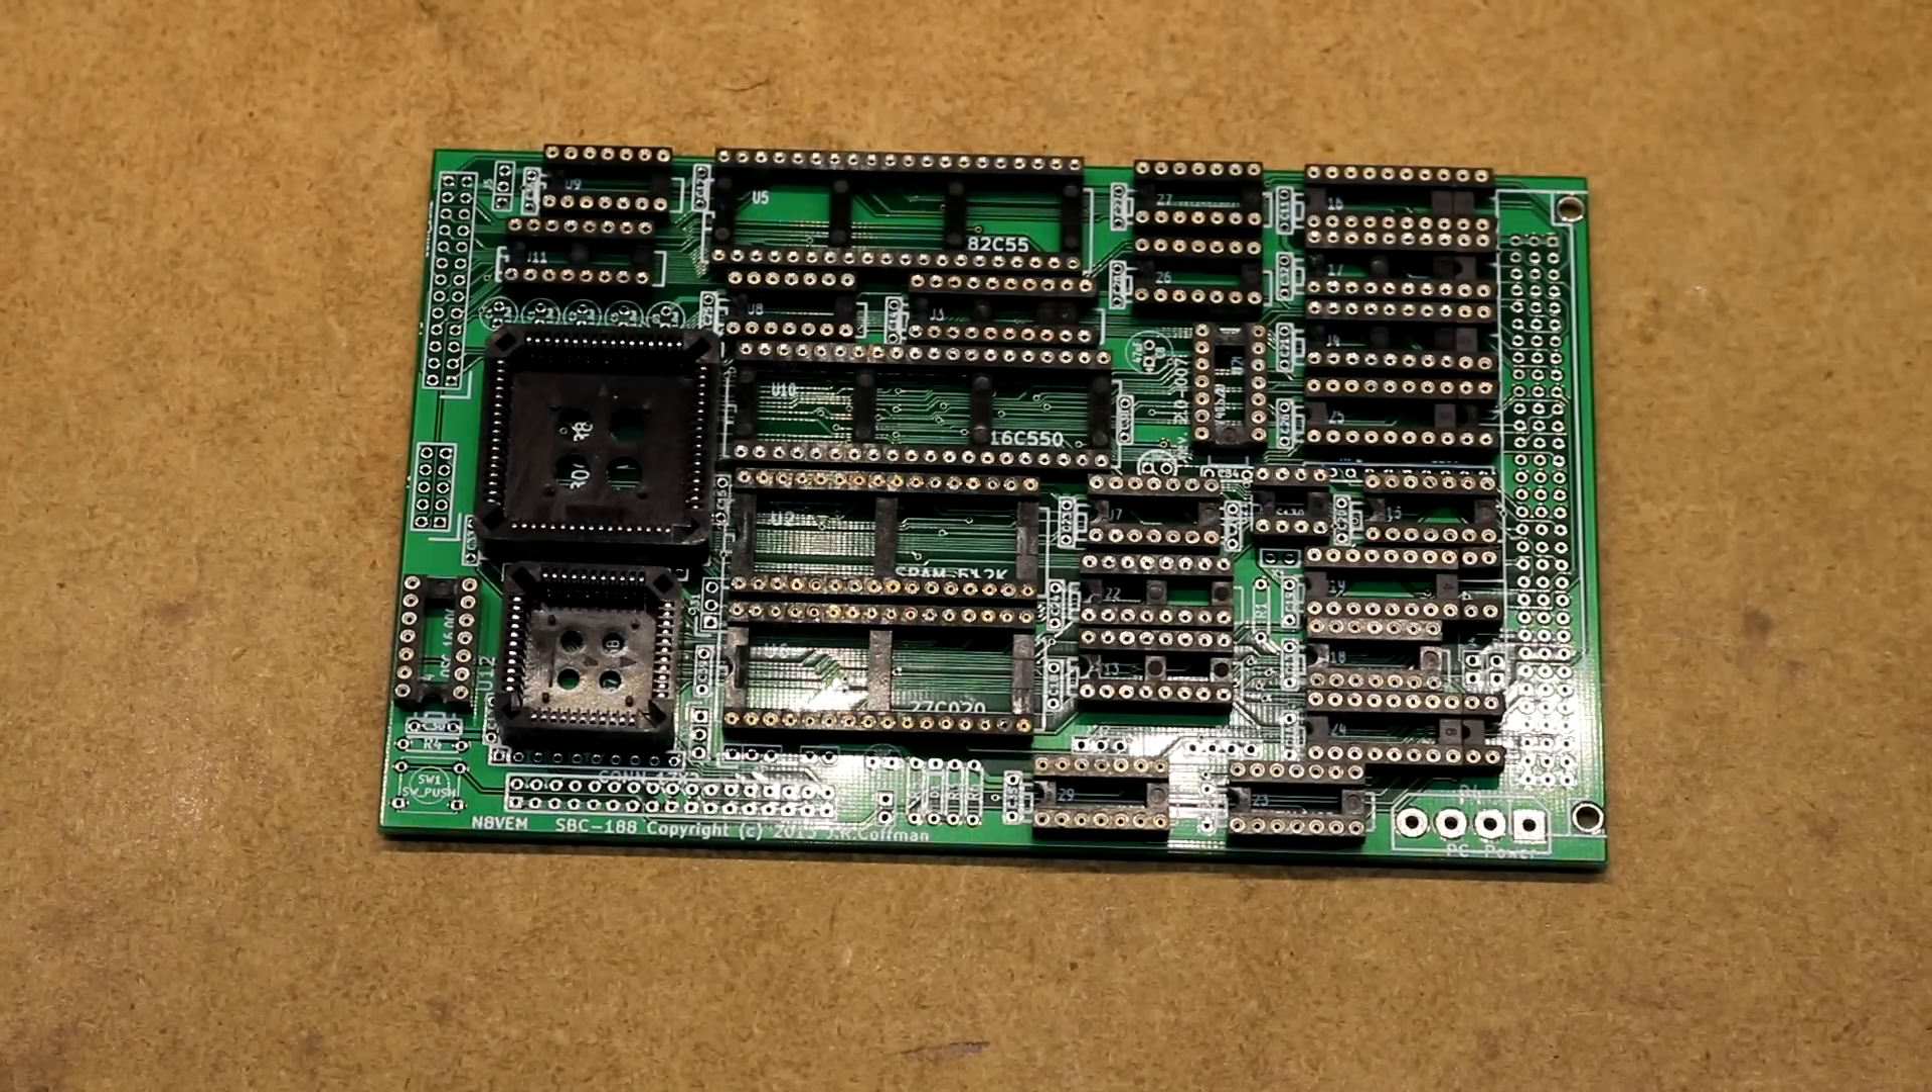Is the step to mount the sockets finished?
Yes.